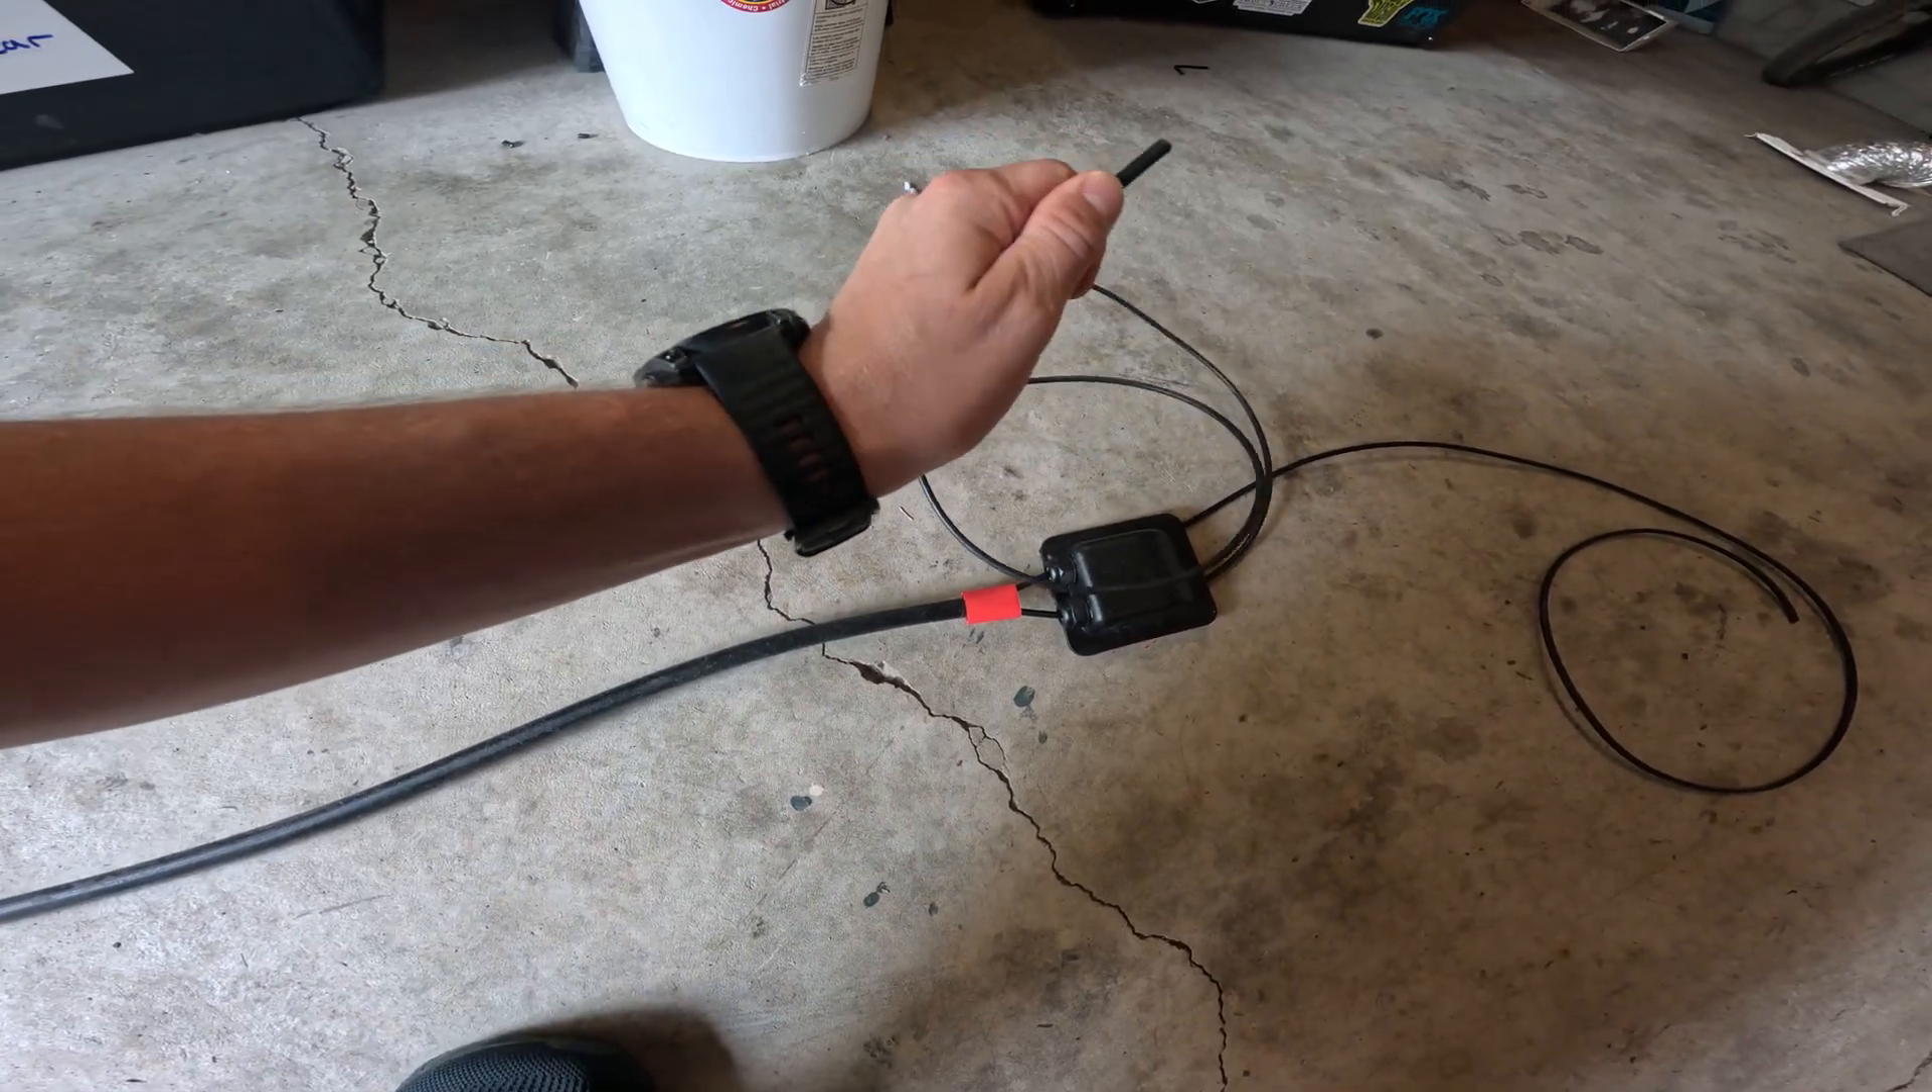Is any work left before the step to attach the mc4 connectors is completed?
Yes.